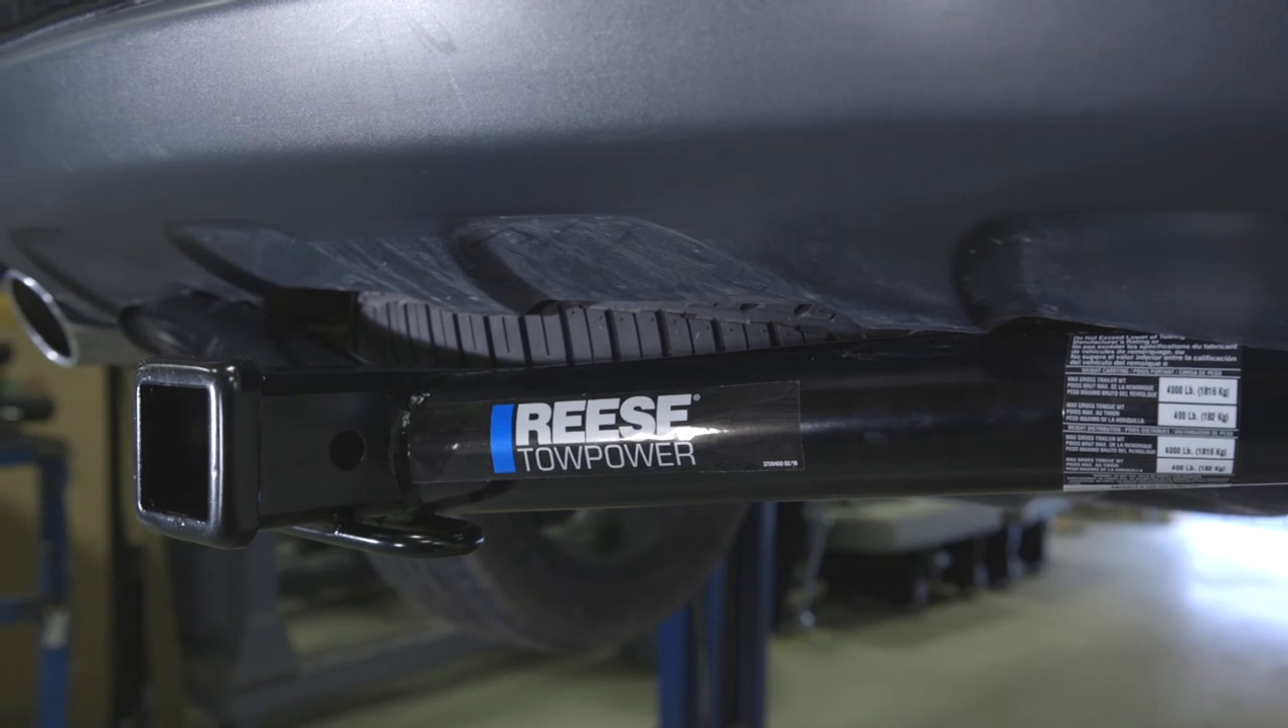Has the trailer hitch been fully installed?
Yes.